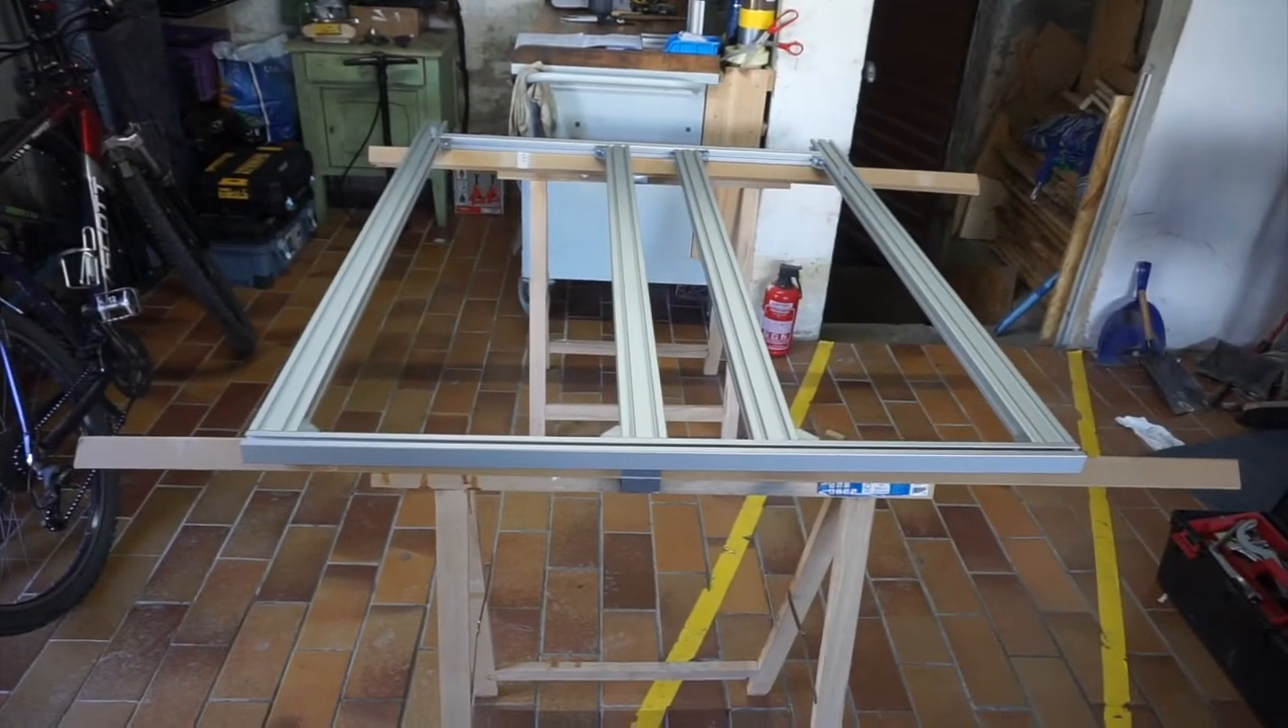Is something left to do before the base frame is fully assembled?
No.